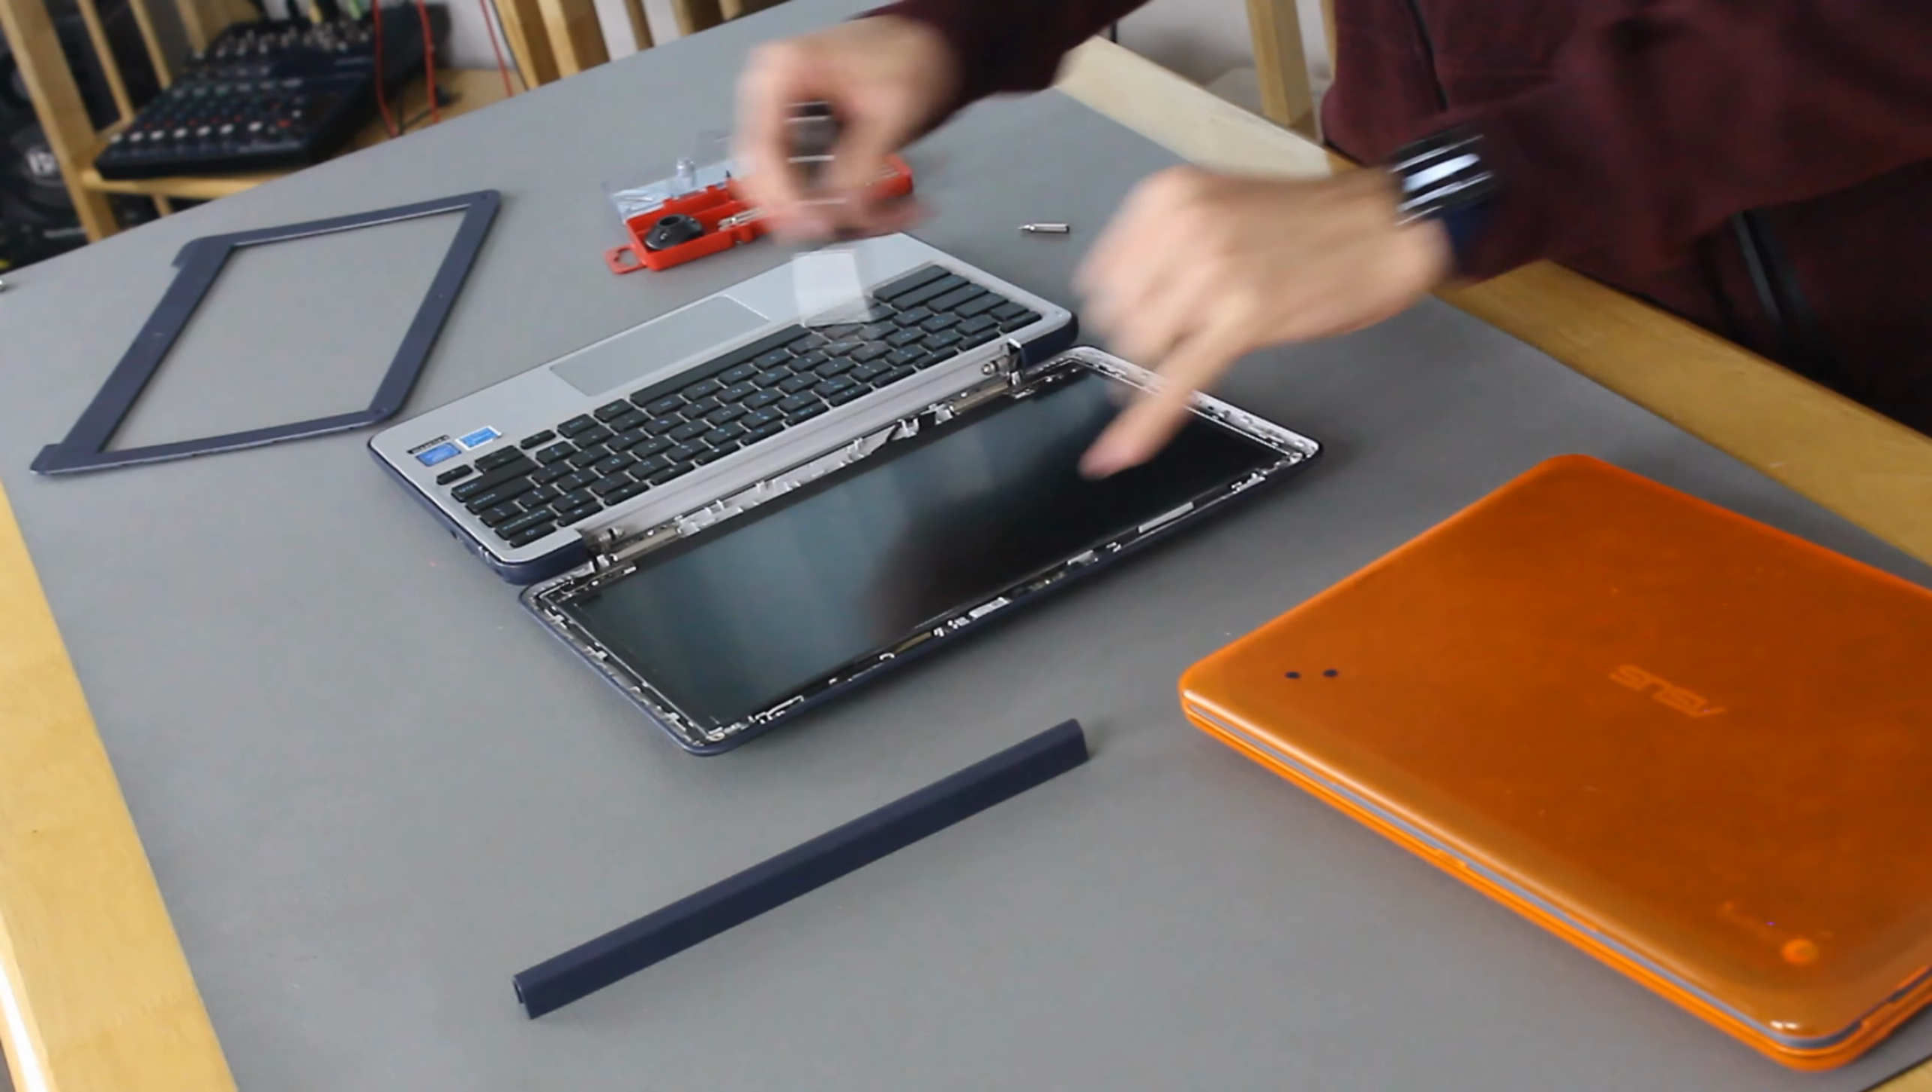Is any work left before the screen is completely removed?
Yes.